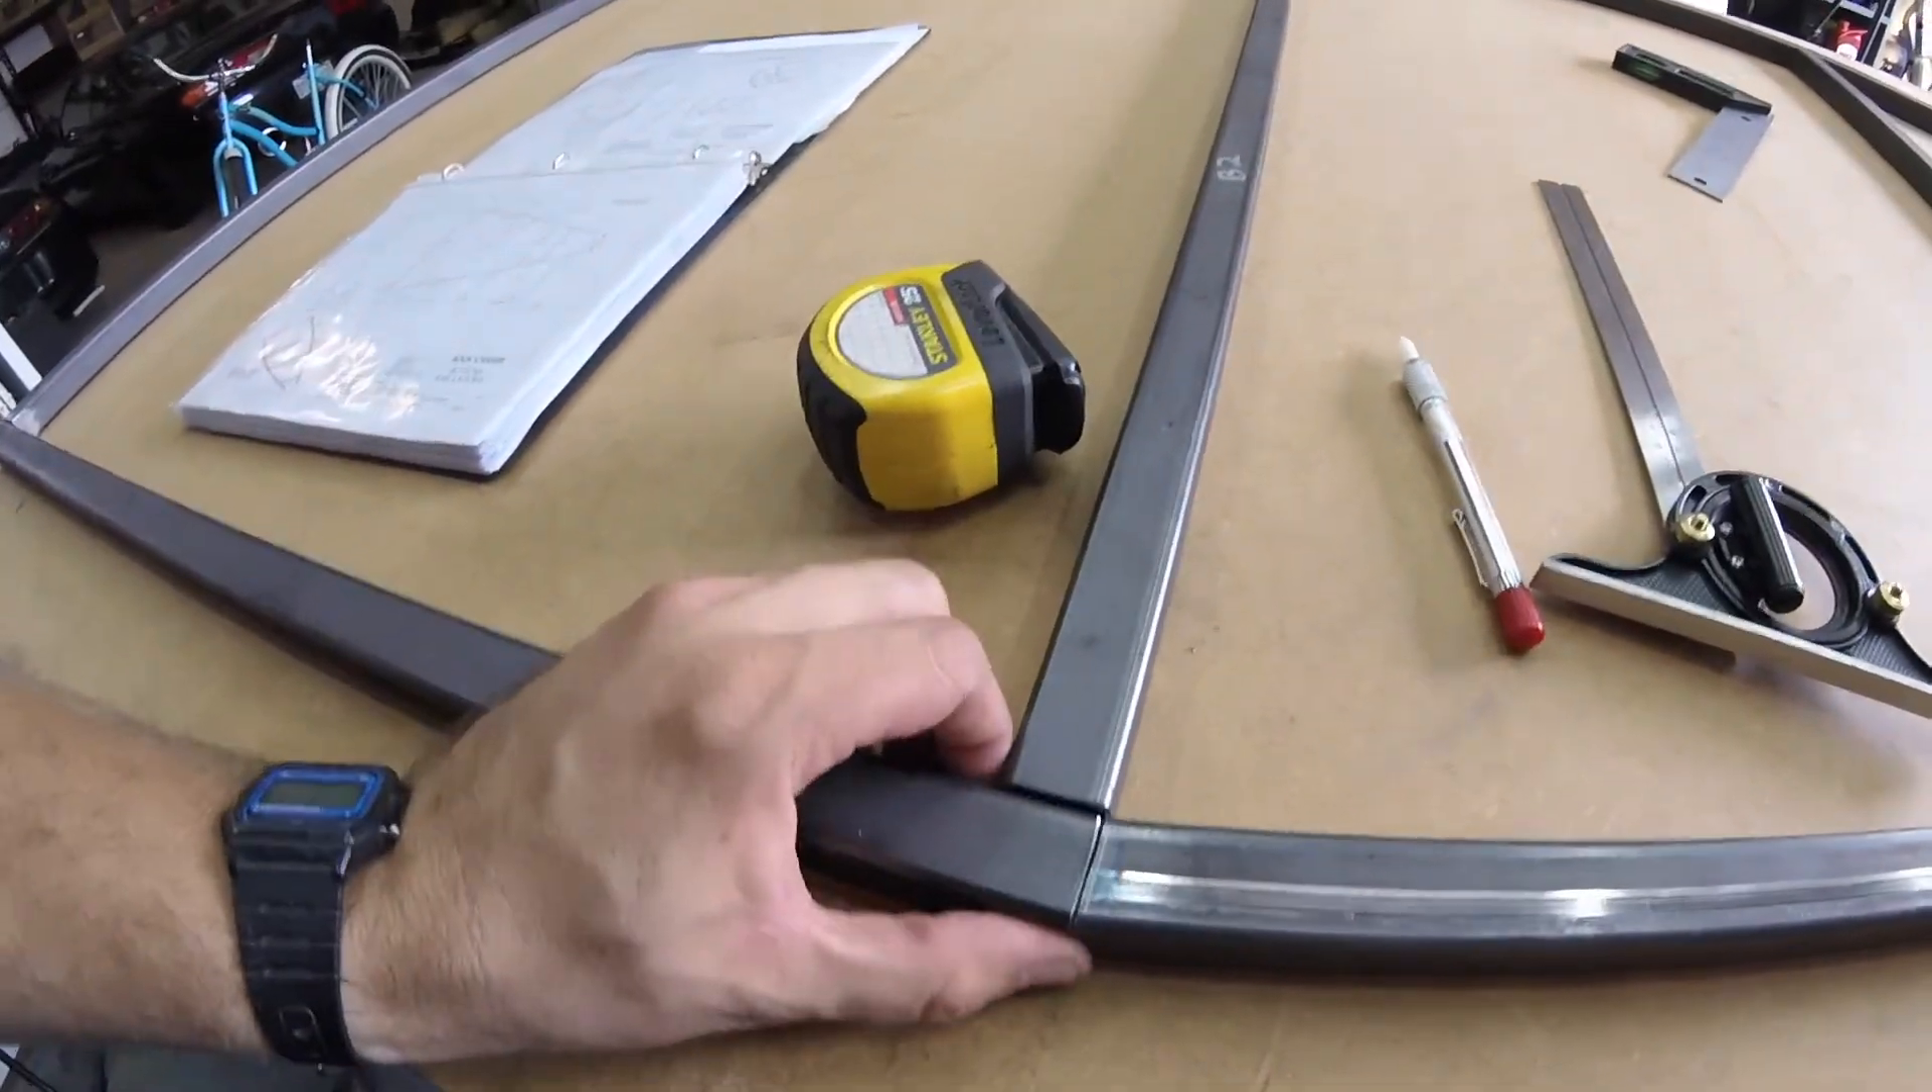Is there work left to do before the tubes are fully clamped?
Yes.